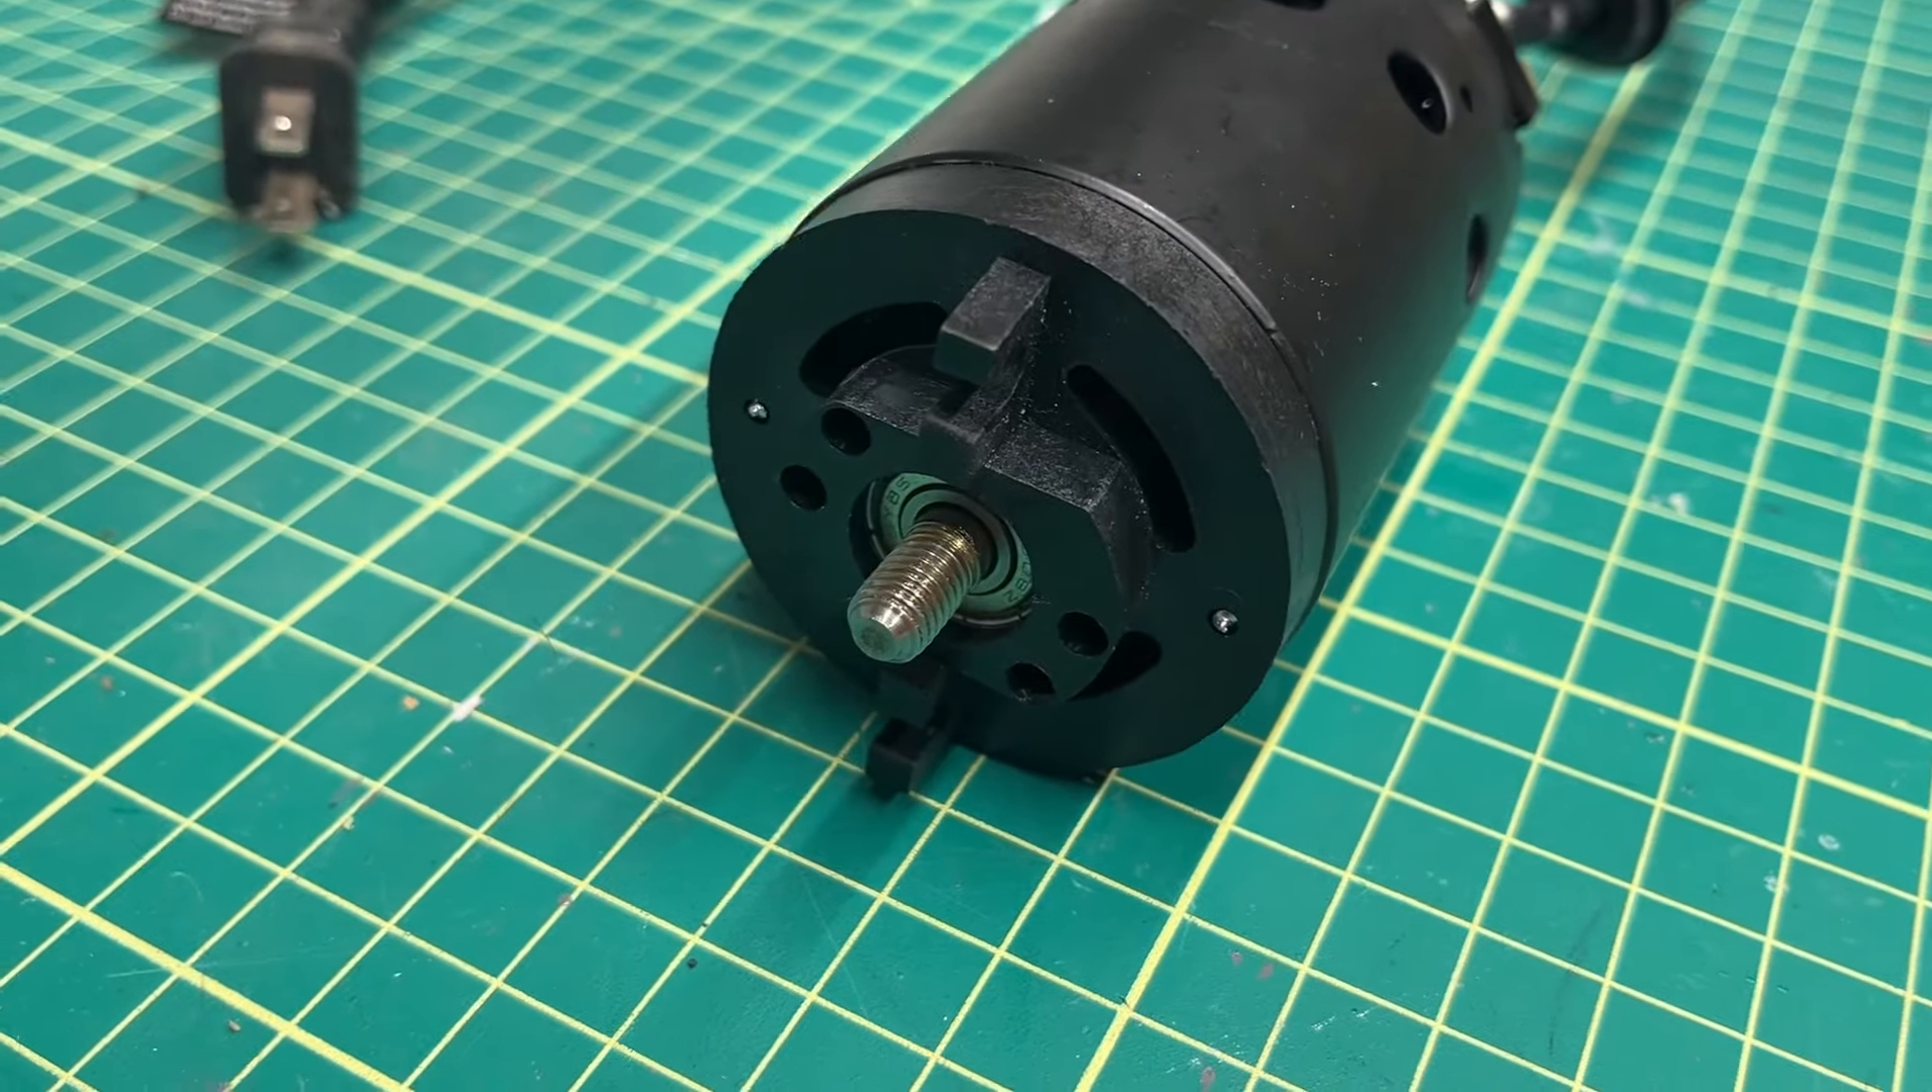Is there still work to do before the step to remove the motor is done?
No.